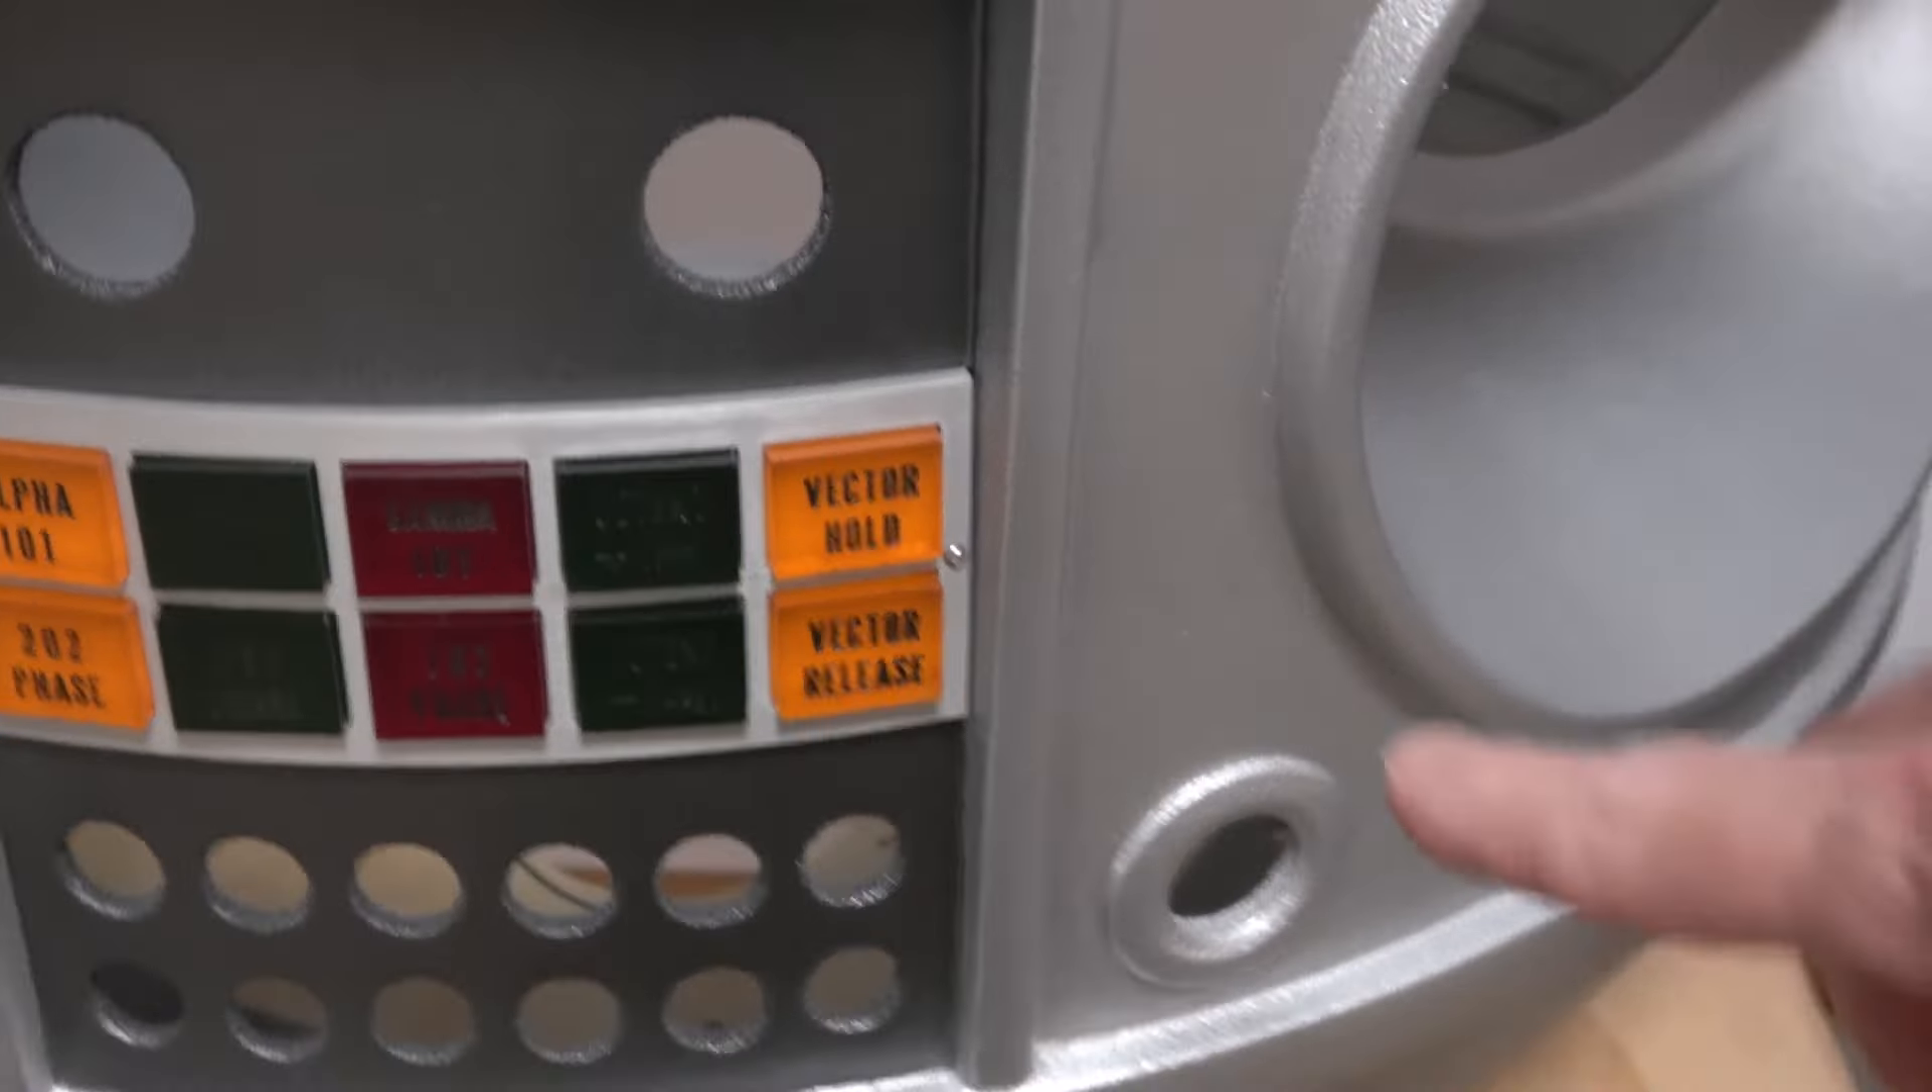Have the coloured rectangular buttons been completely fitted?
Yes.